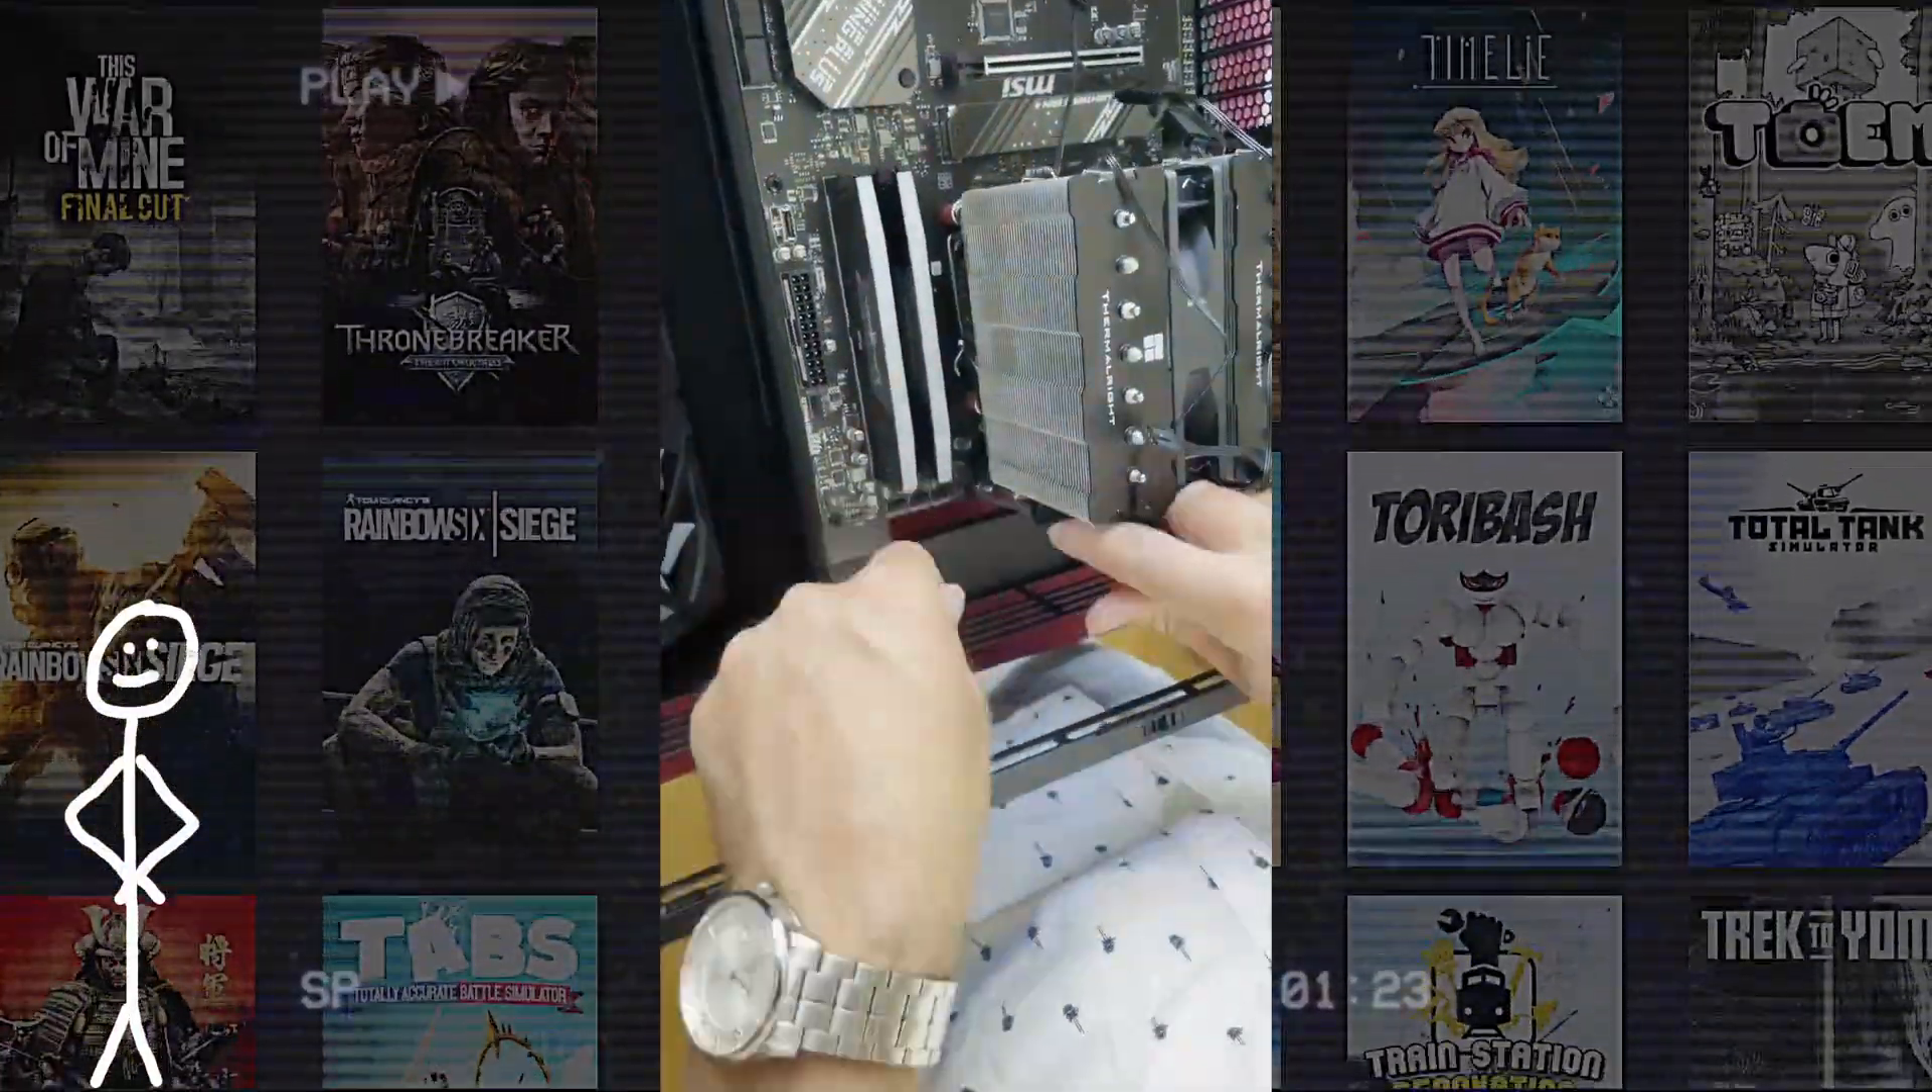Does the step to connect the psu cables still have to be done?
Yes.